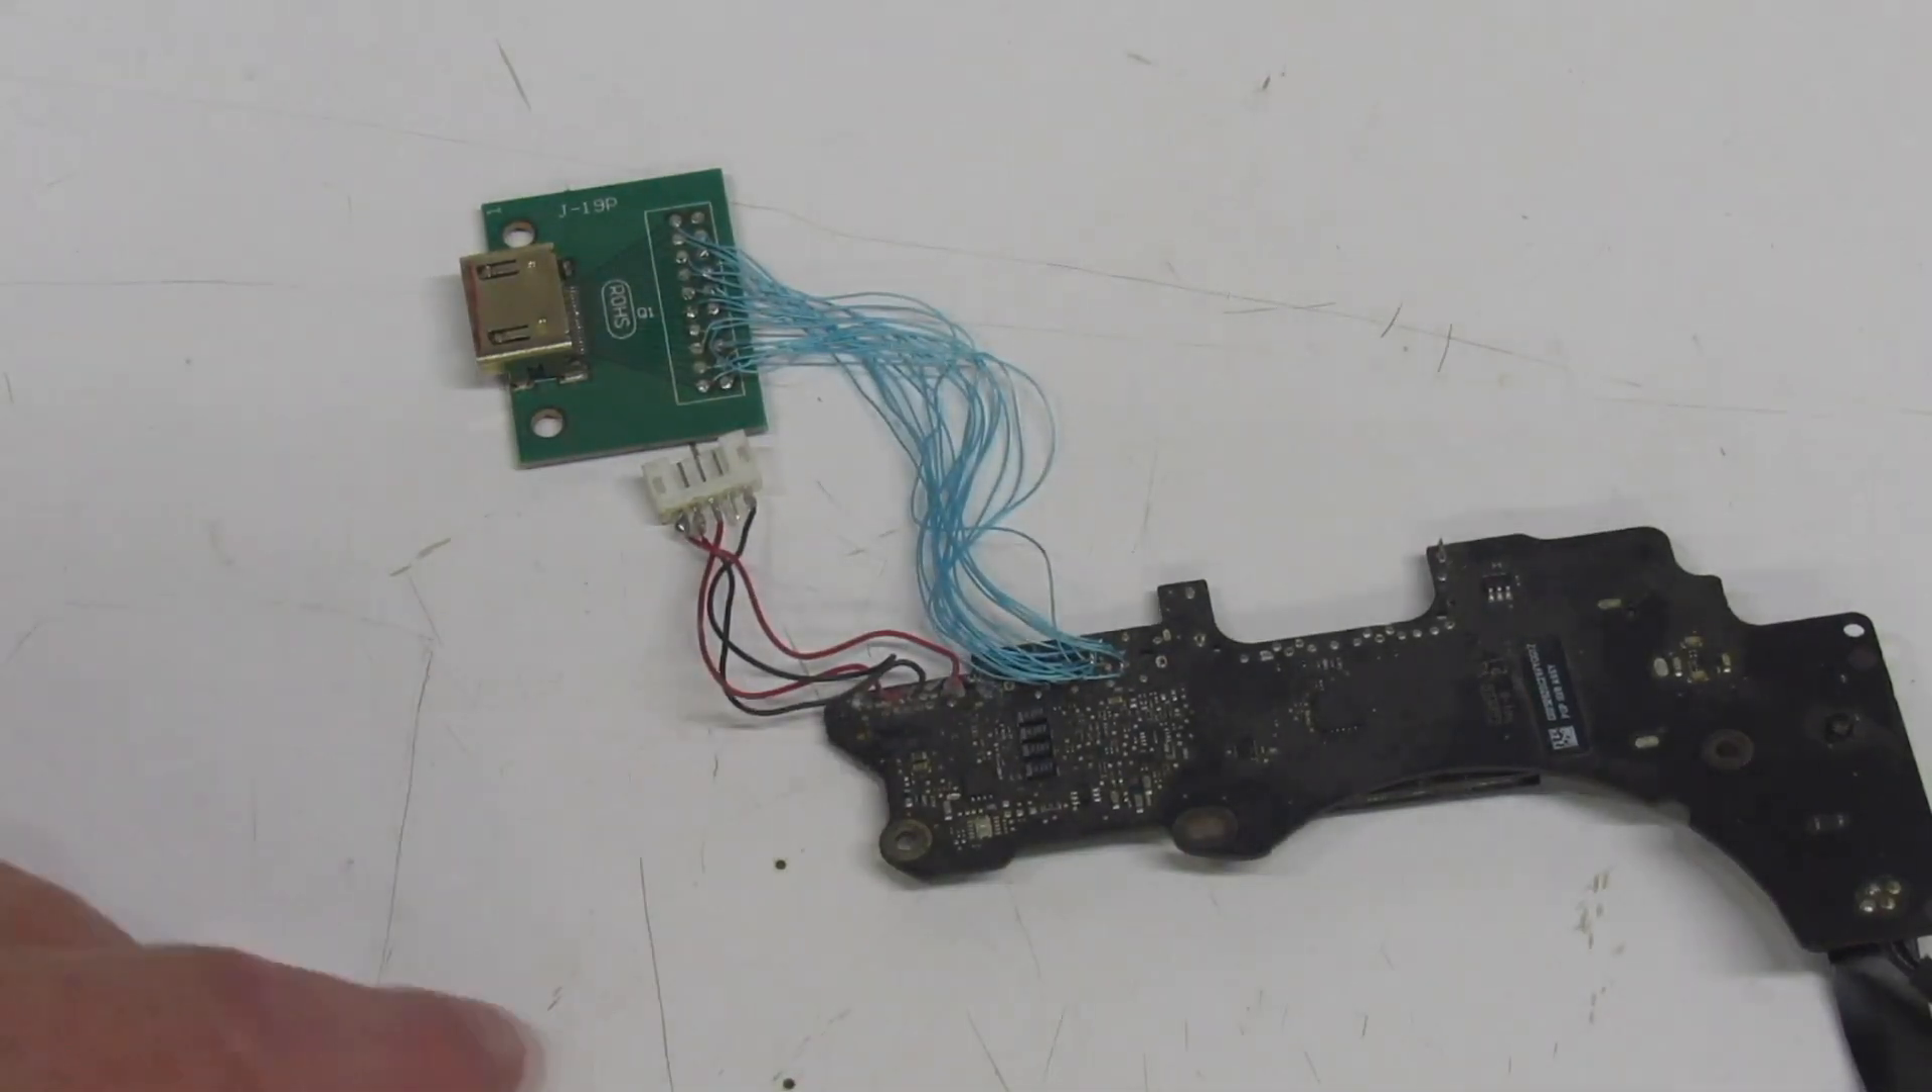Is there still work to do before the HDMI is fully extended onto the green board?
No.